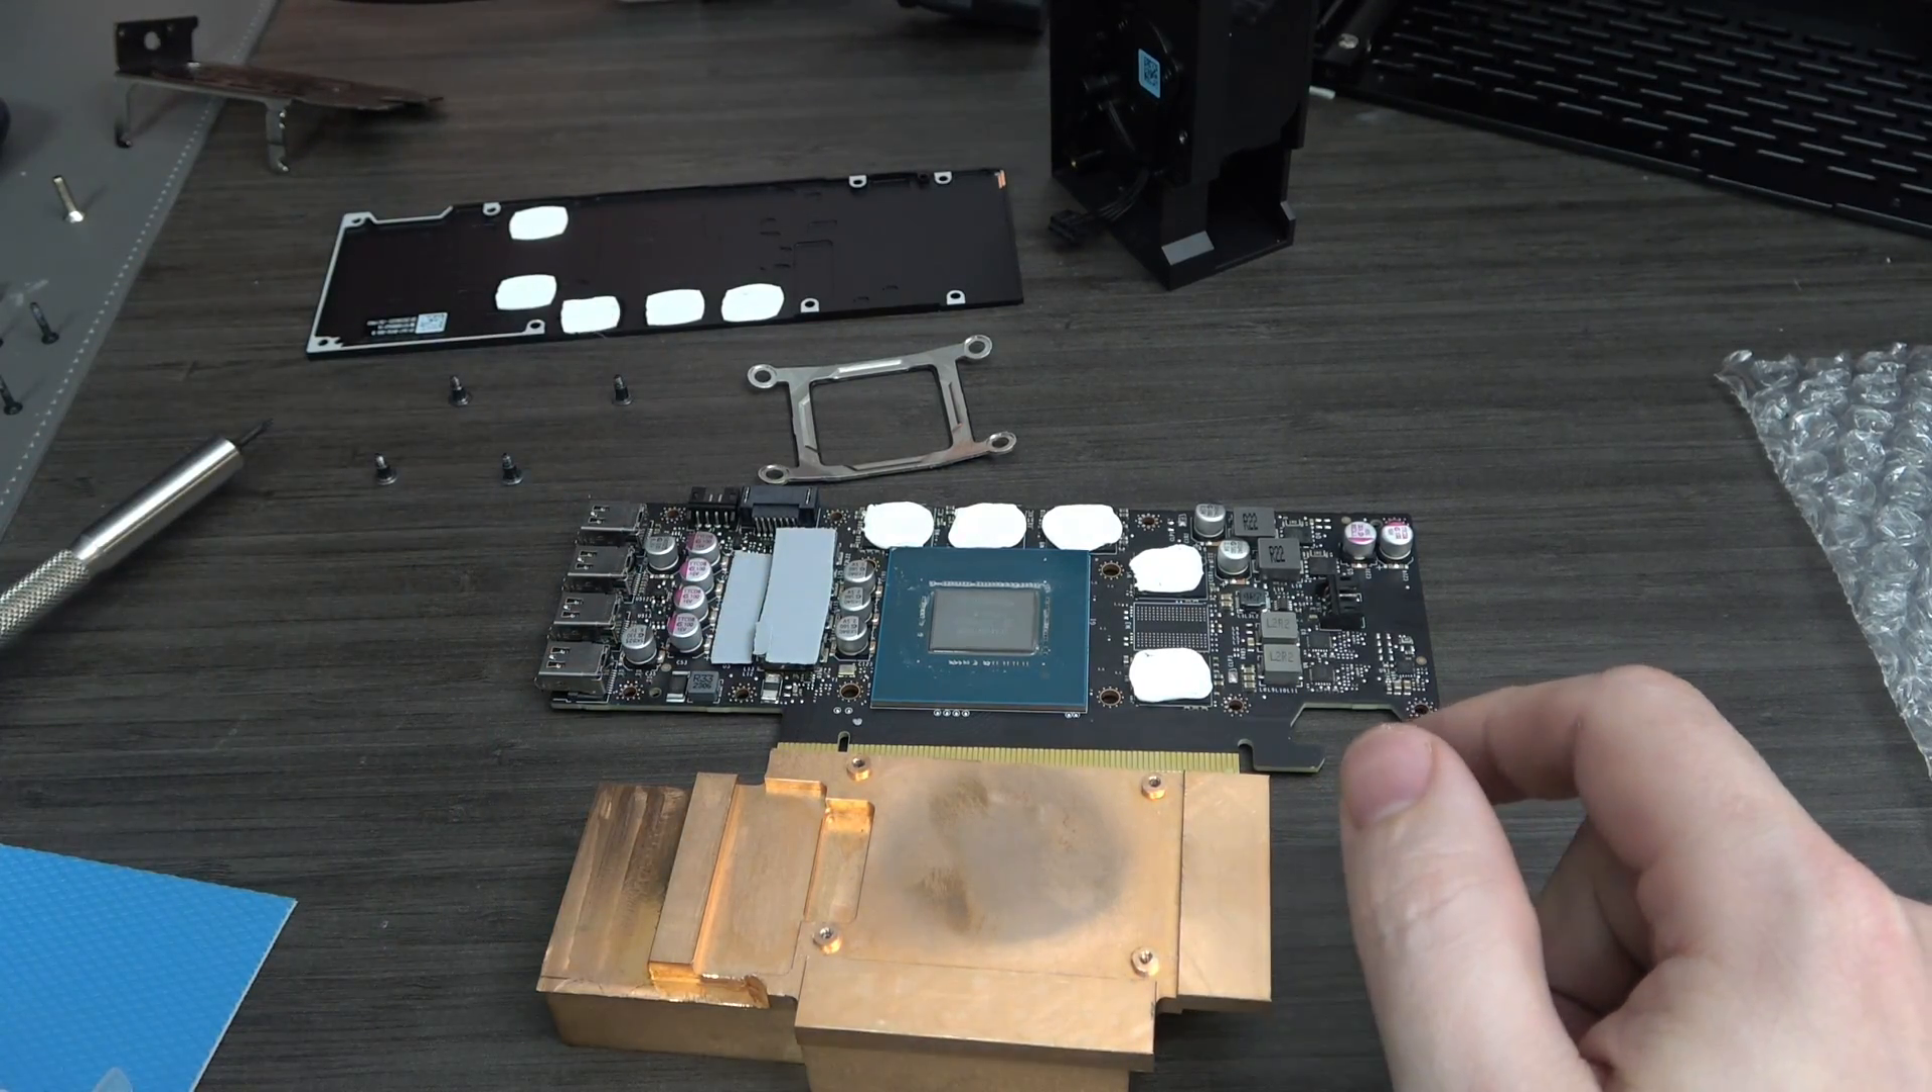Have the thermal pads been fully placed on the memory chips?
Yes.